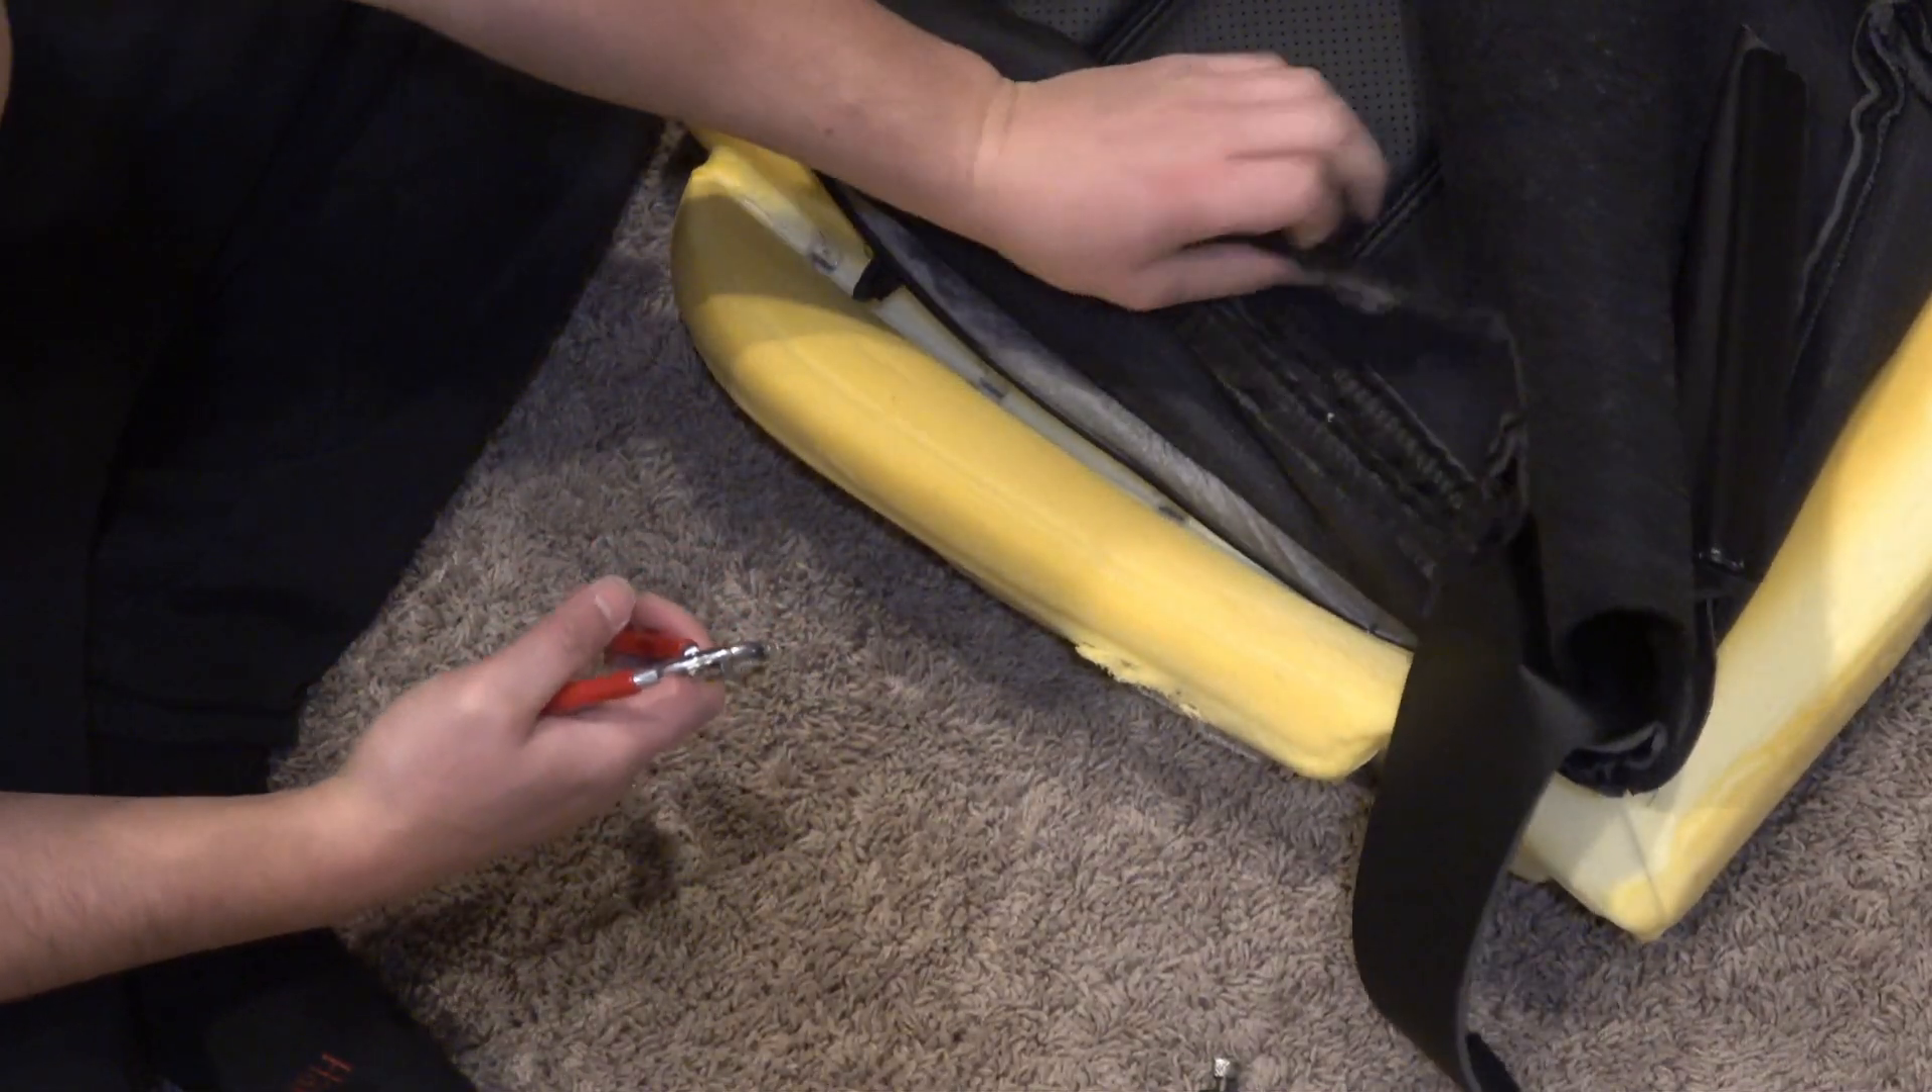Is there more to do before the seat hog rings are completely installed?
Yes.